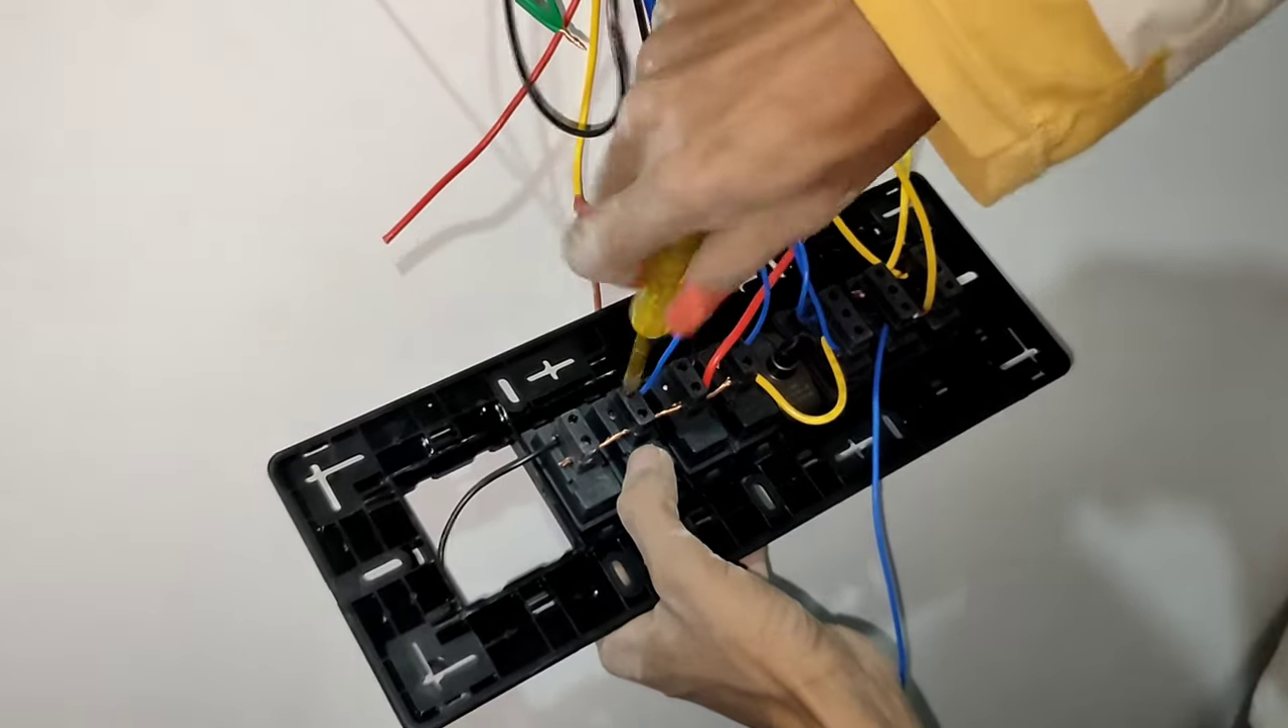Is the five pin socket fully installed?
No.